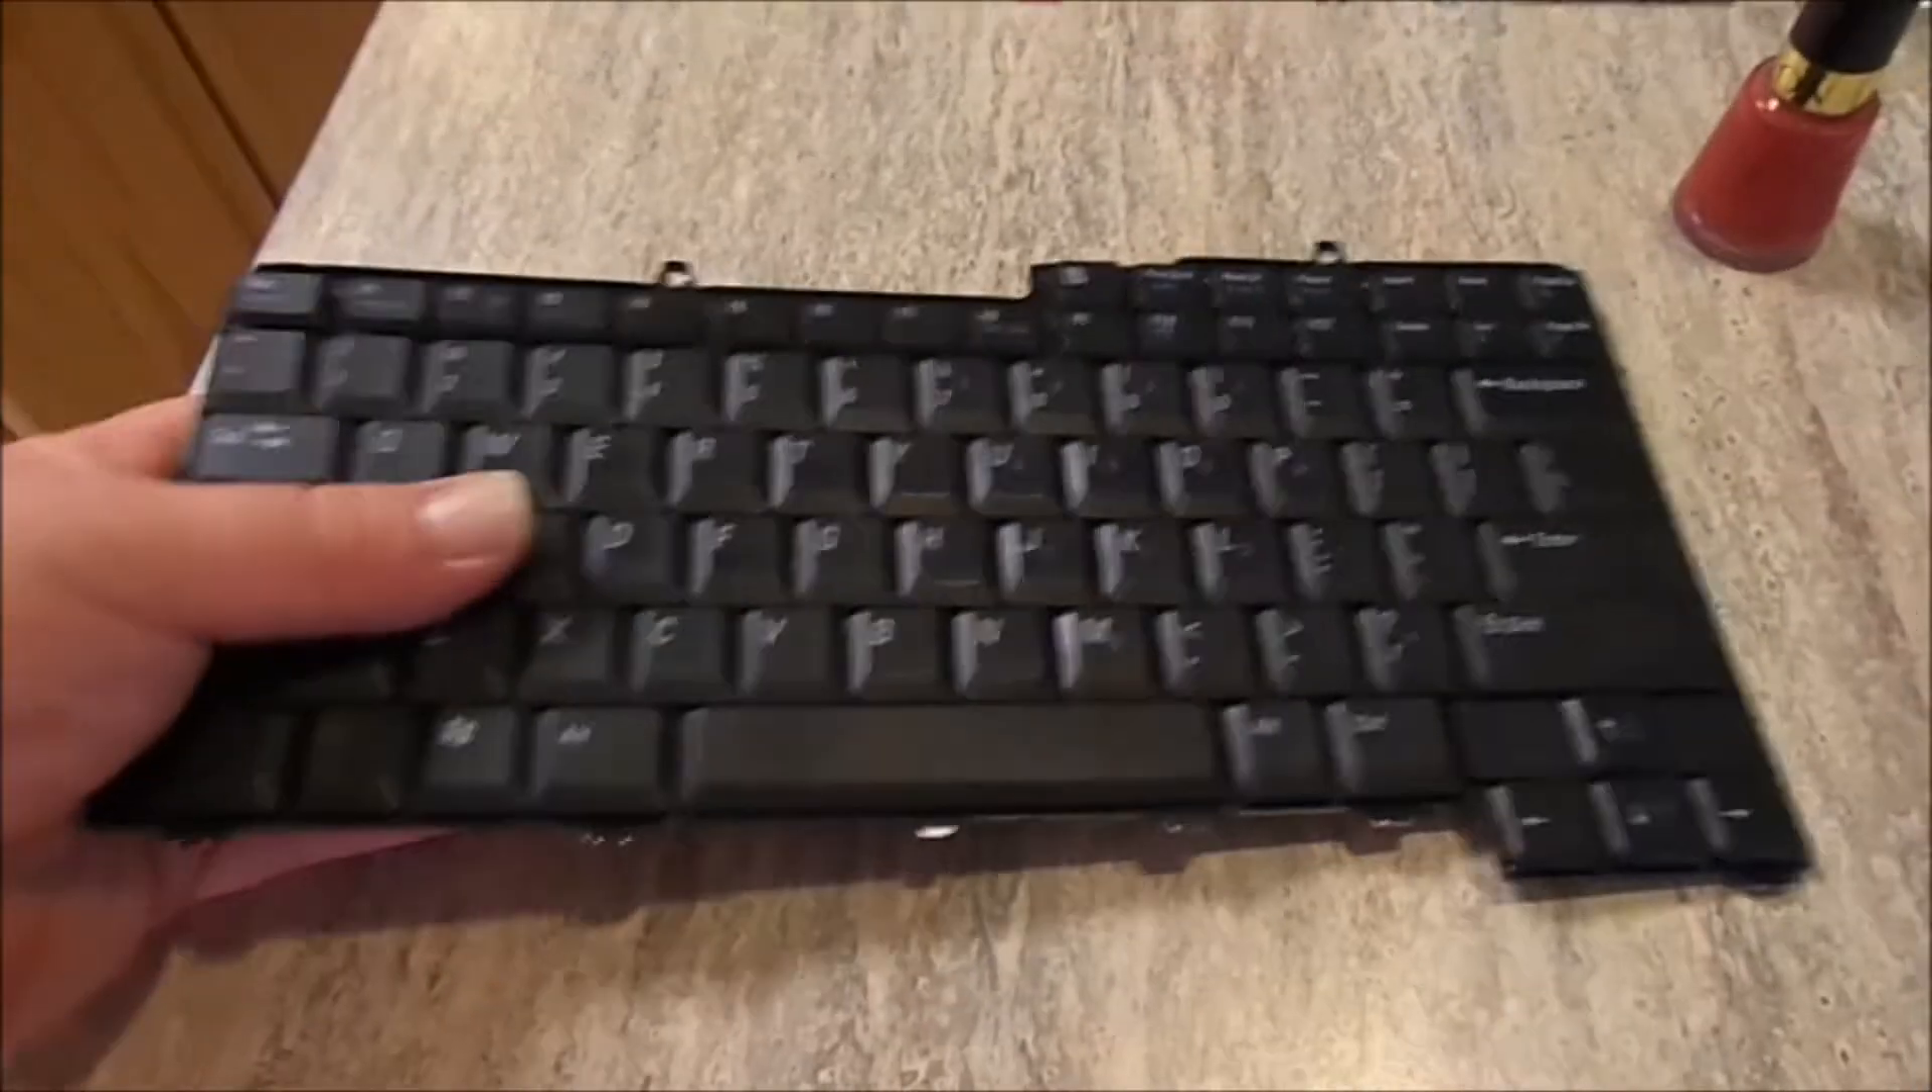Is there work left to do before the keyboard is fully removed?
No.